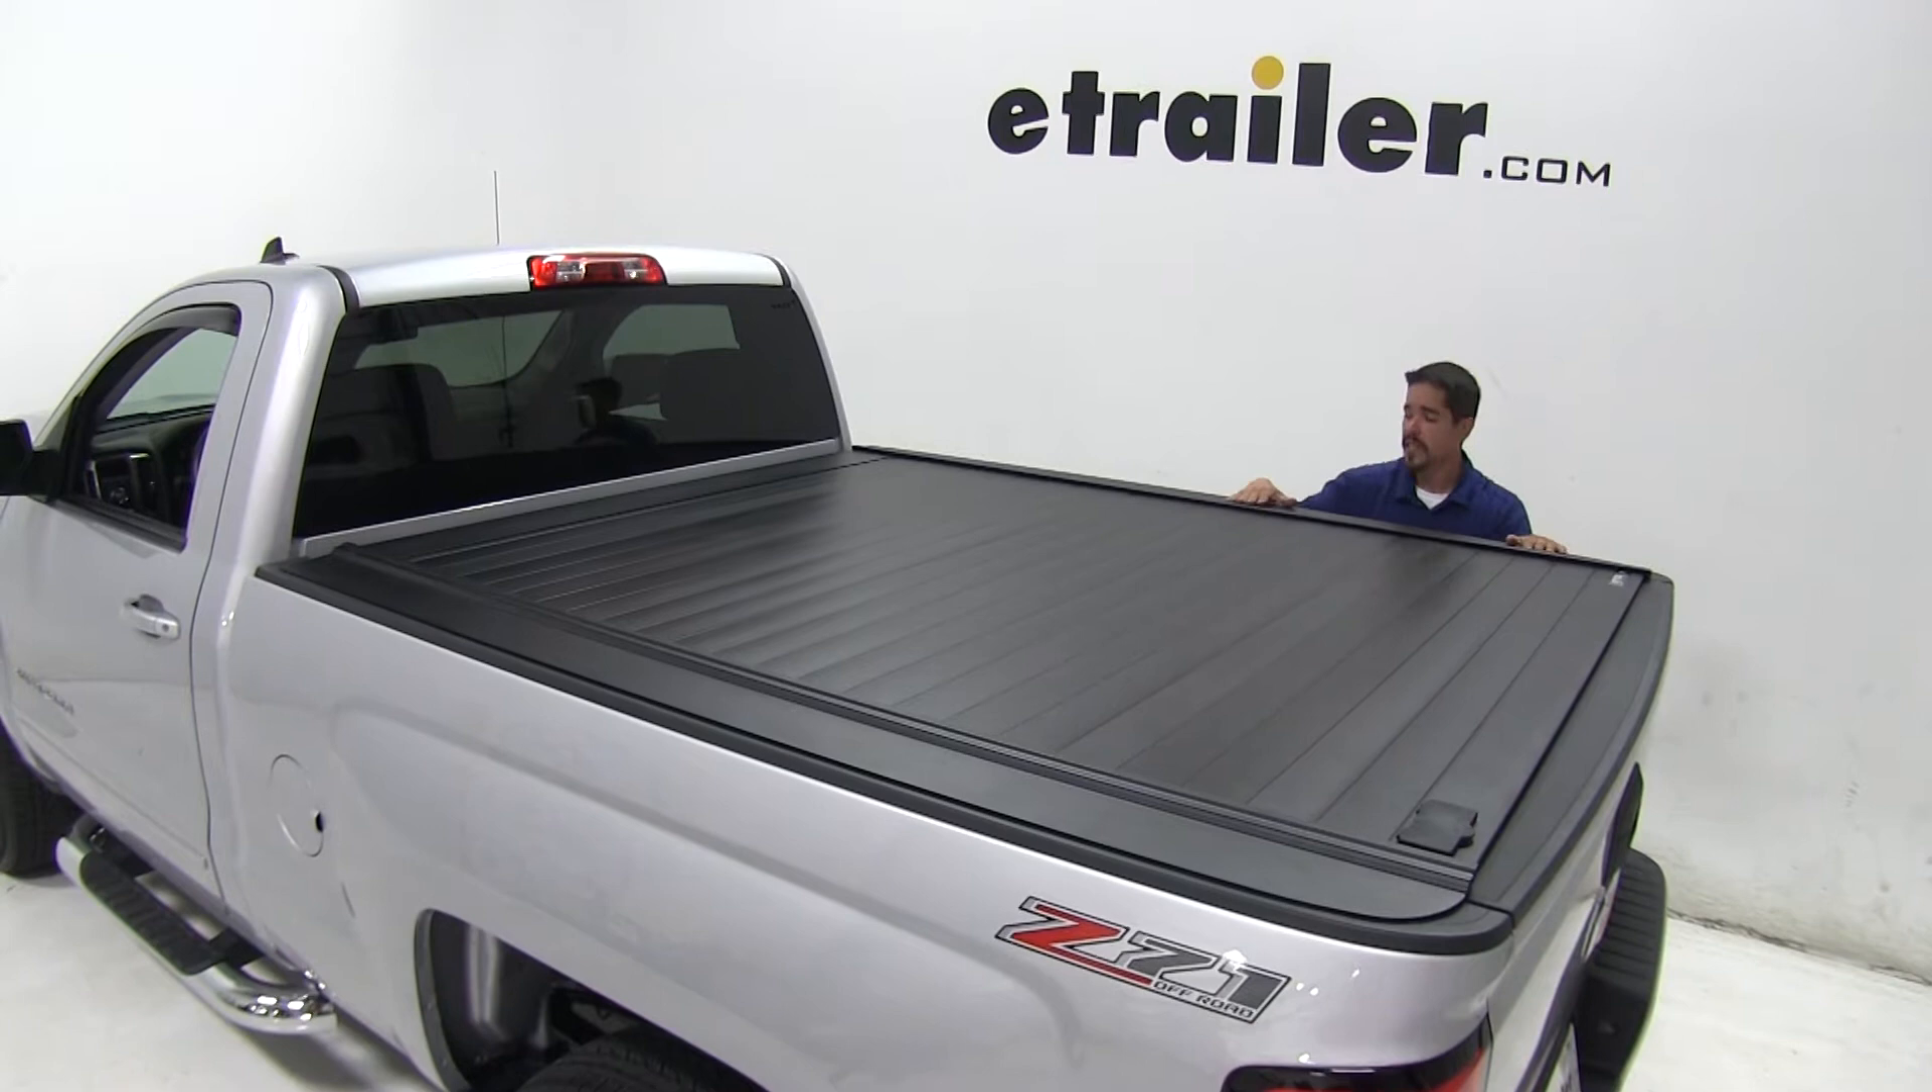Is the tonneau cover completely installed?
Yes.